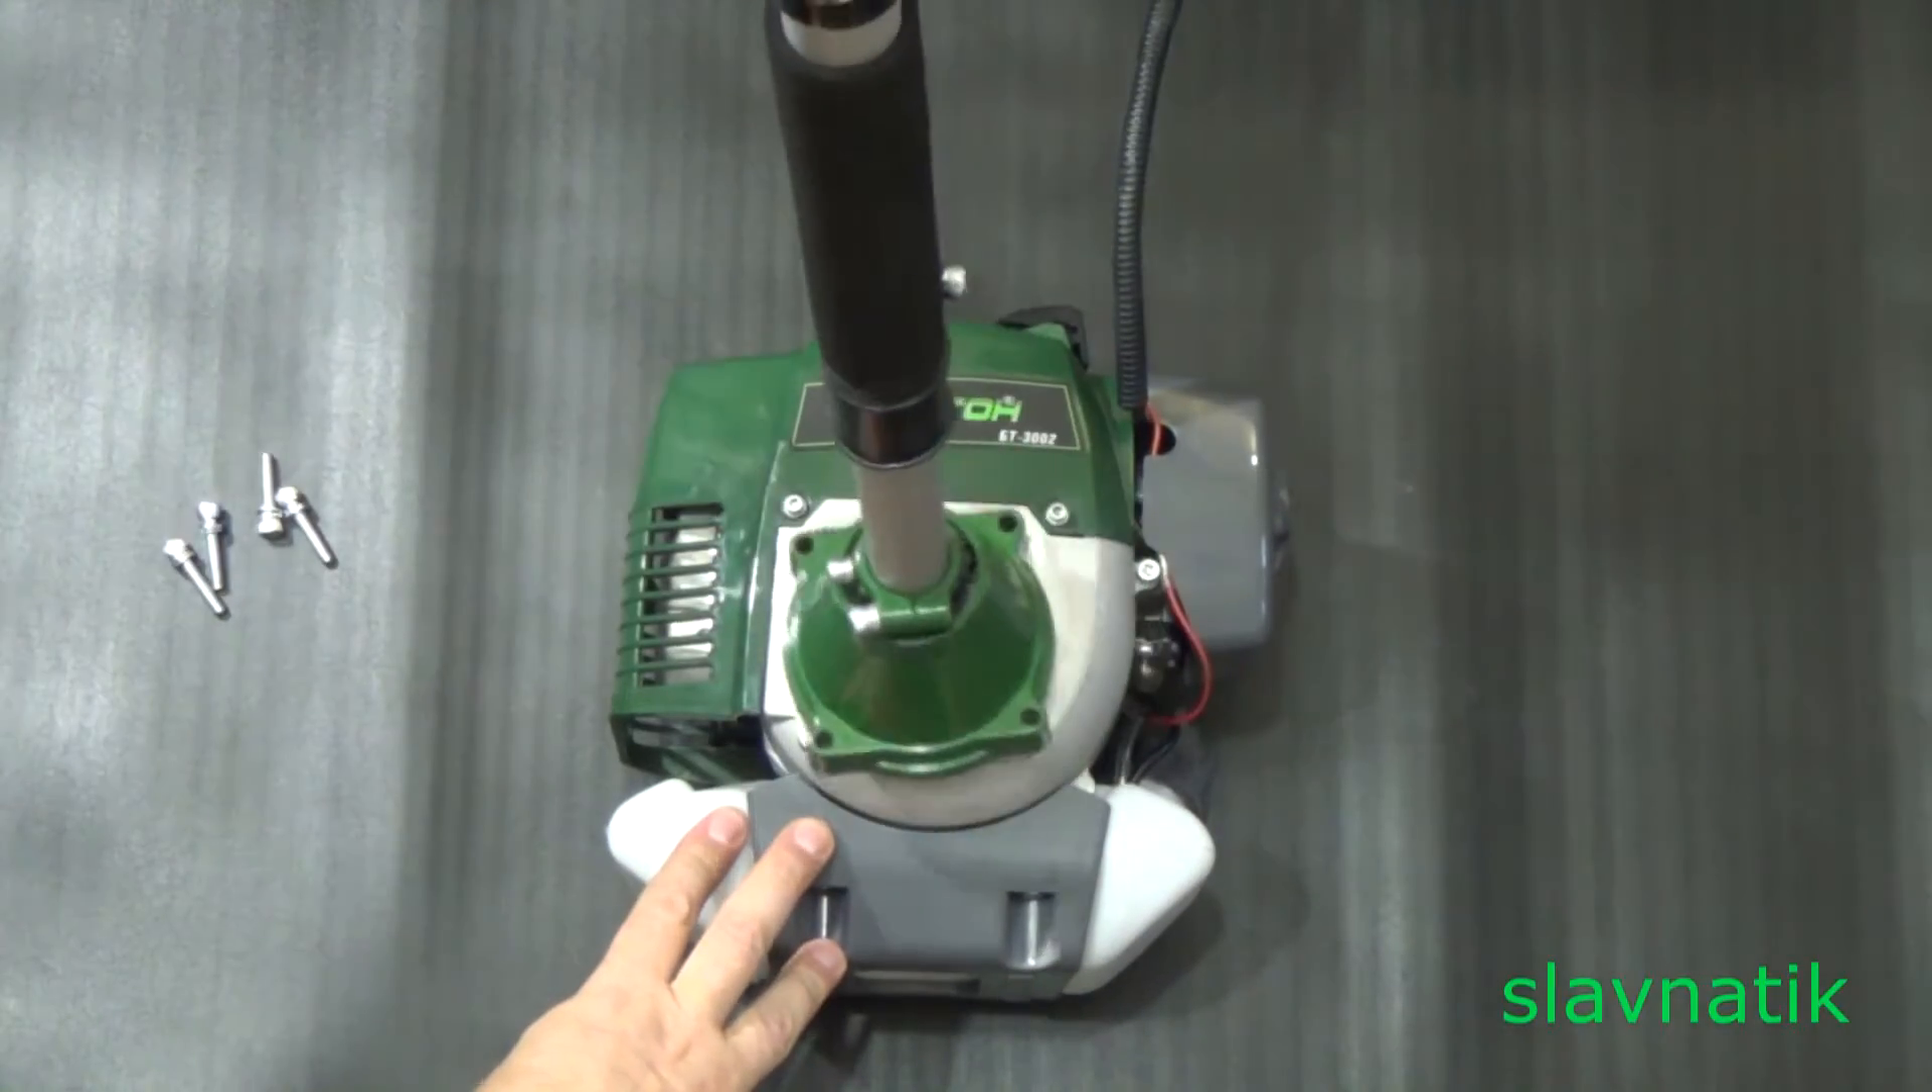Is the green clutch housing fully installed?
No.